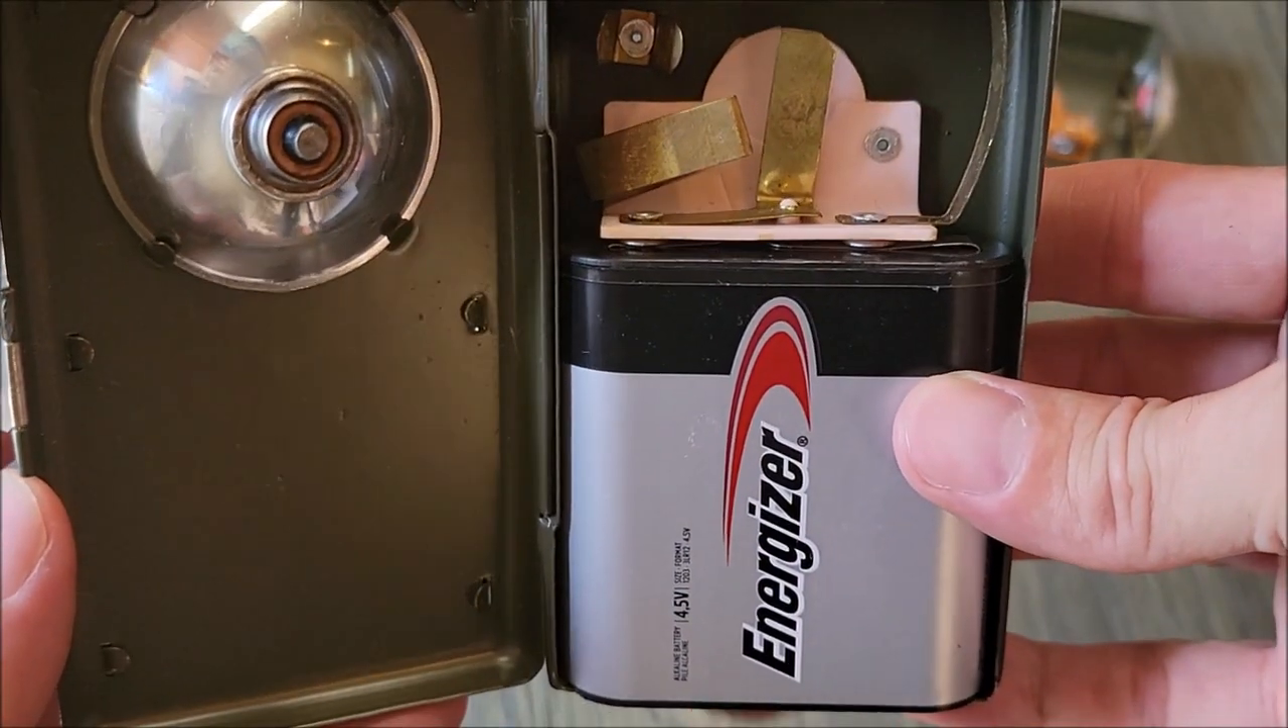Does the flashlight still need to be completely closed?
Yes.